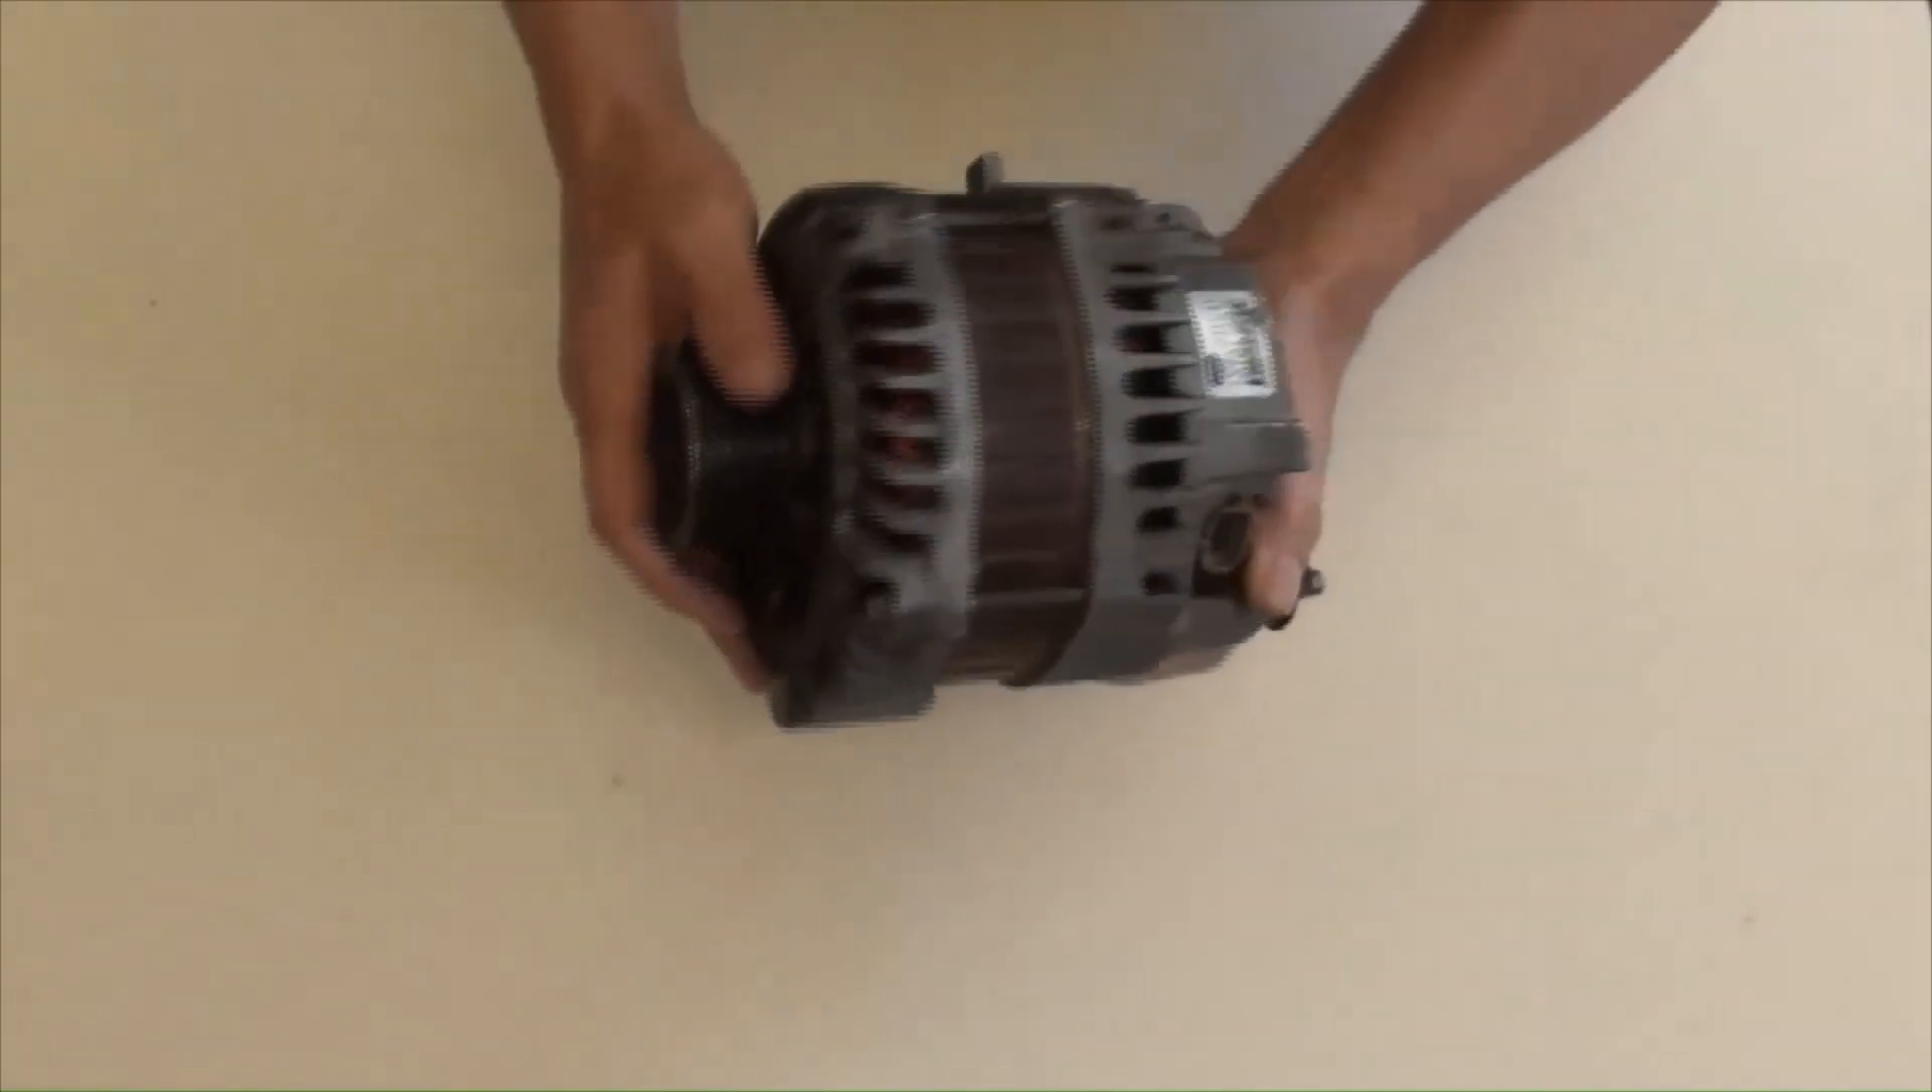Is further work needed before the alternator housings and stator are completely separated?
Yes.